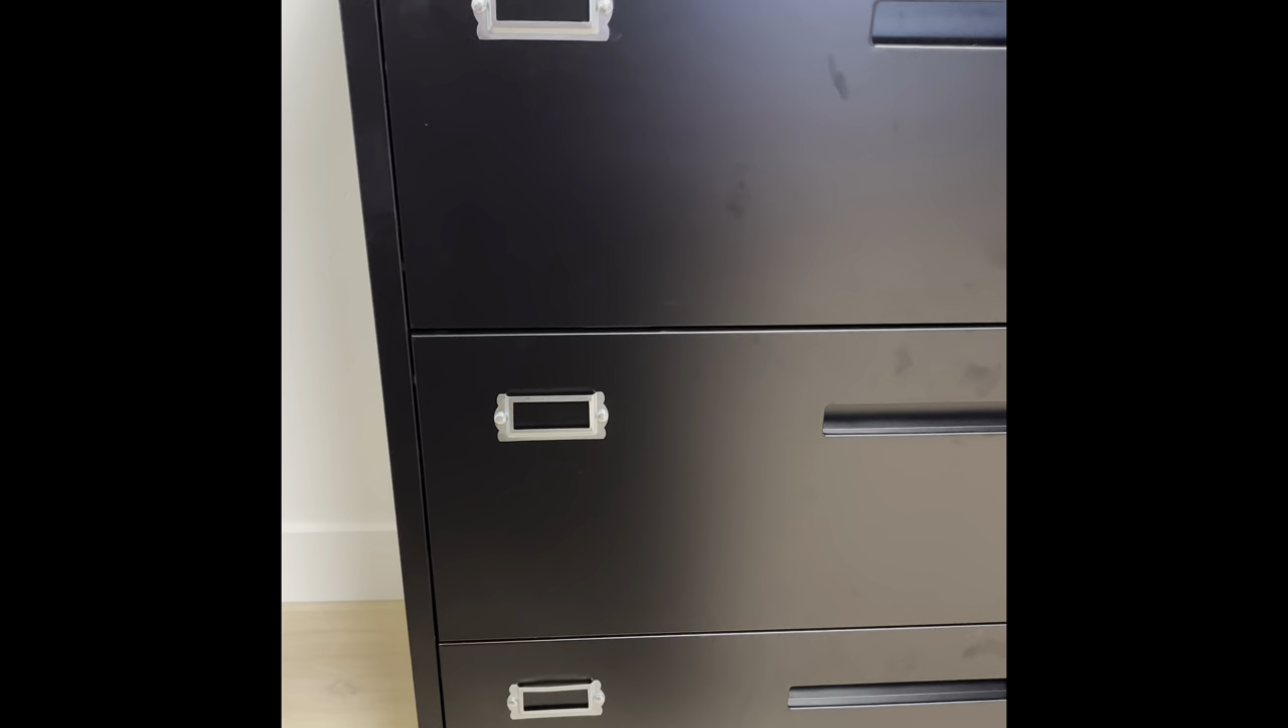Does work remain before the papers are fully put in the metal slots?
Yes.